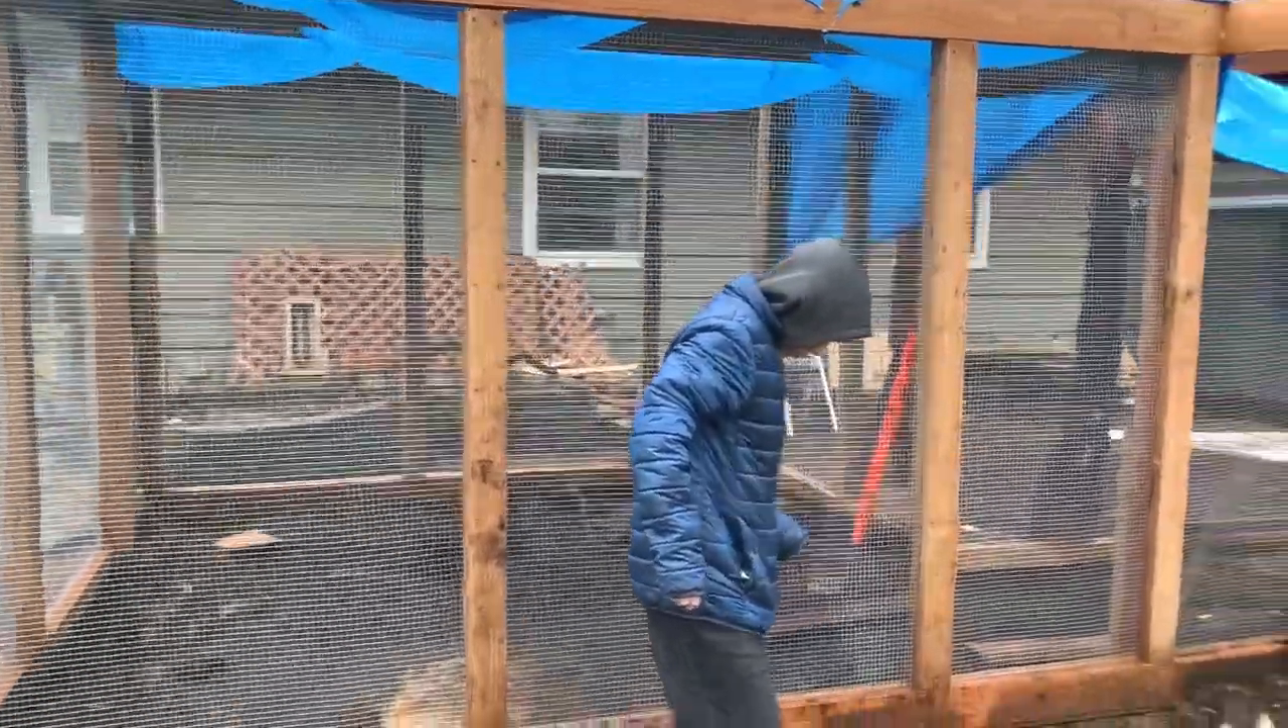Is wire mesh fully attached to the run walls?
Yes.